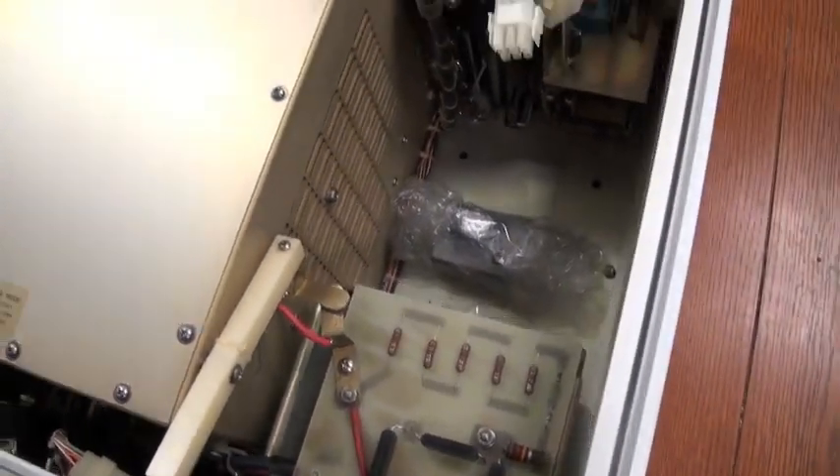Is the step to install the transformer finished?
No.